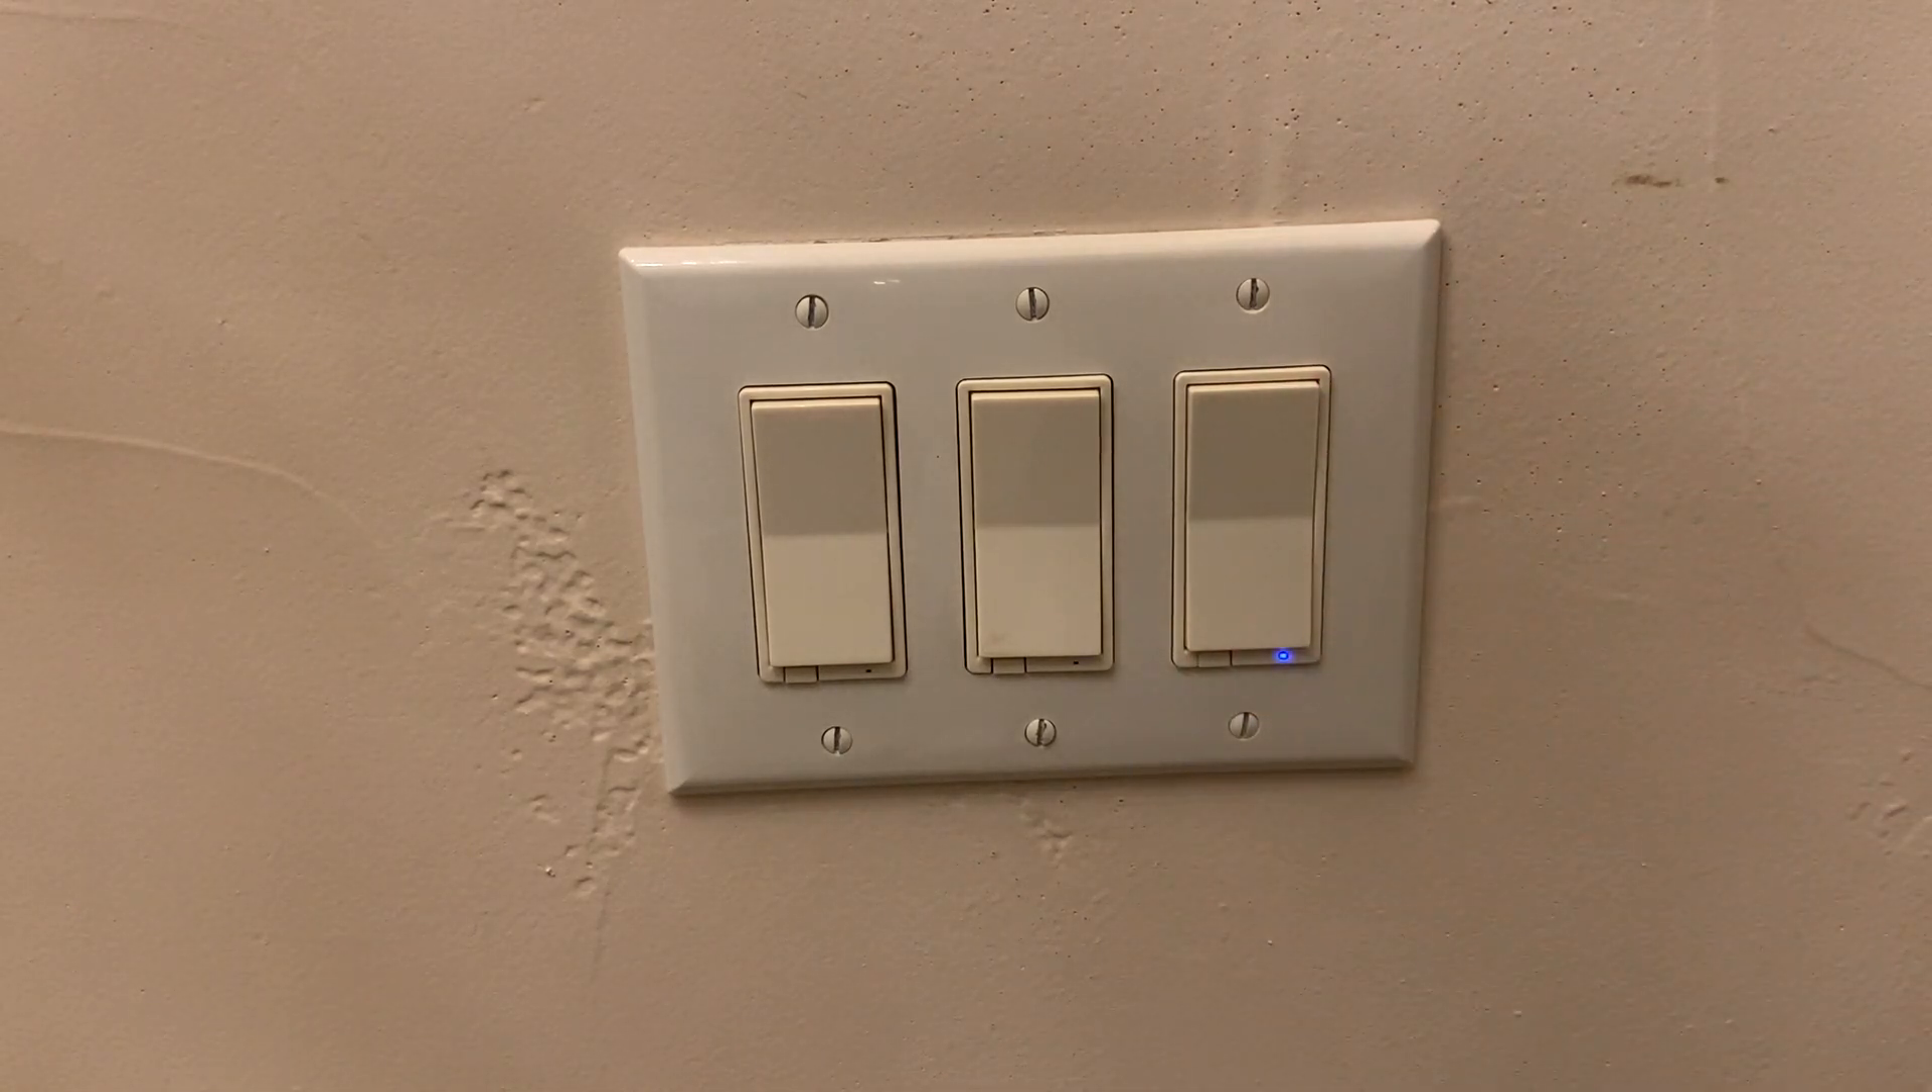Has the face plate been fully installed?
Yes.